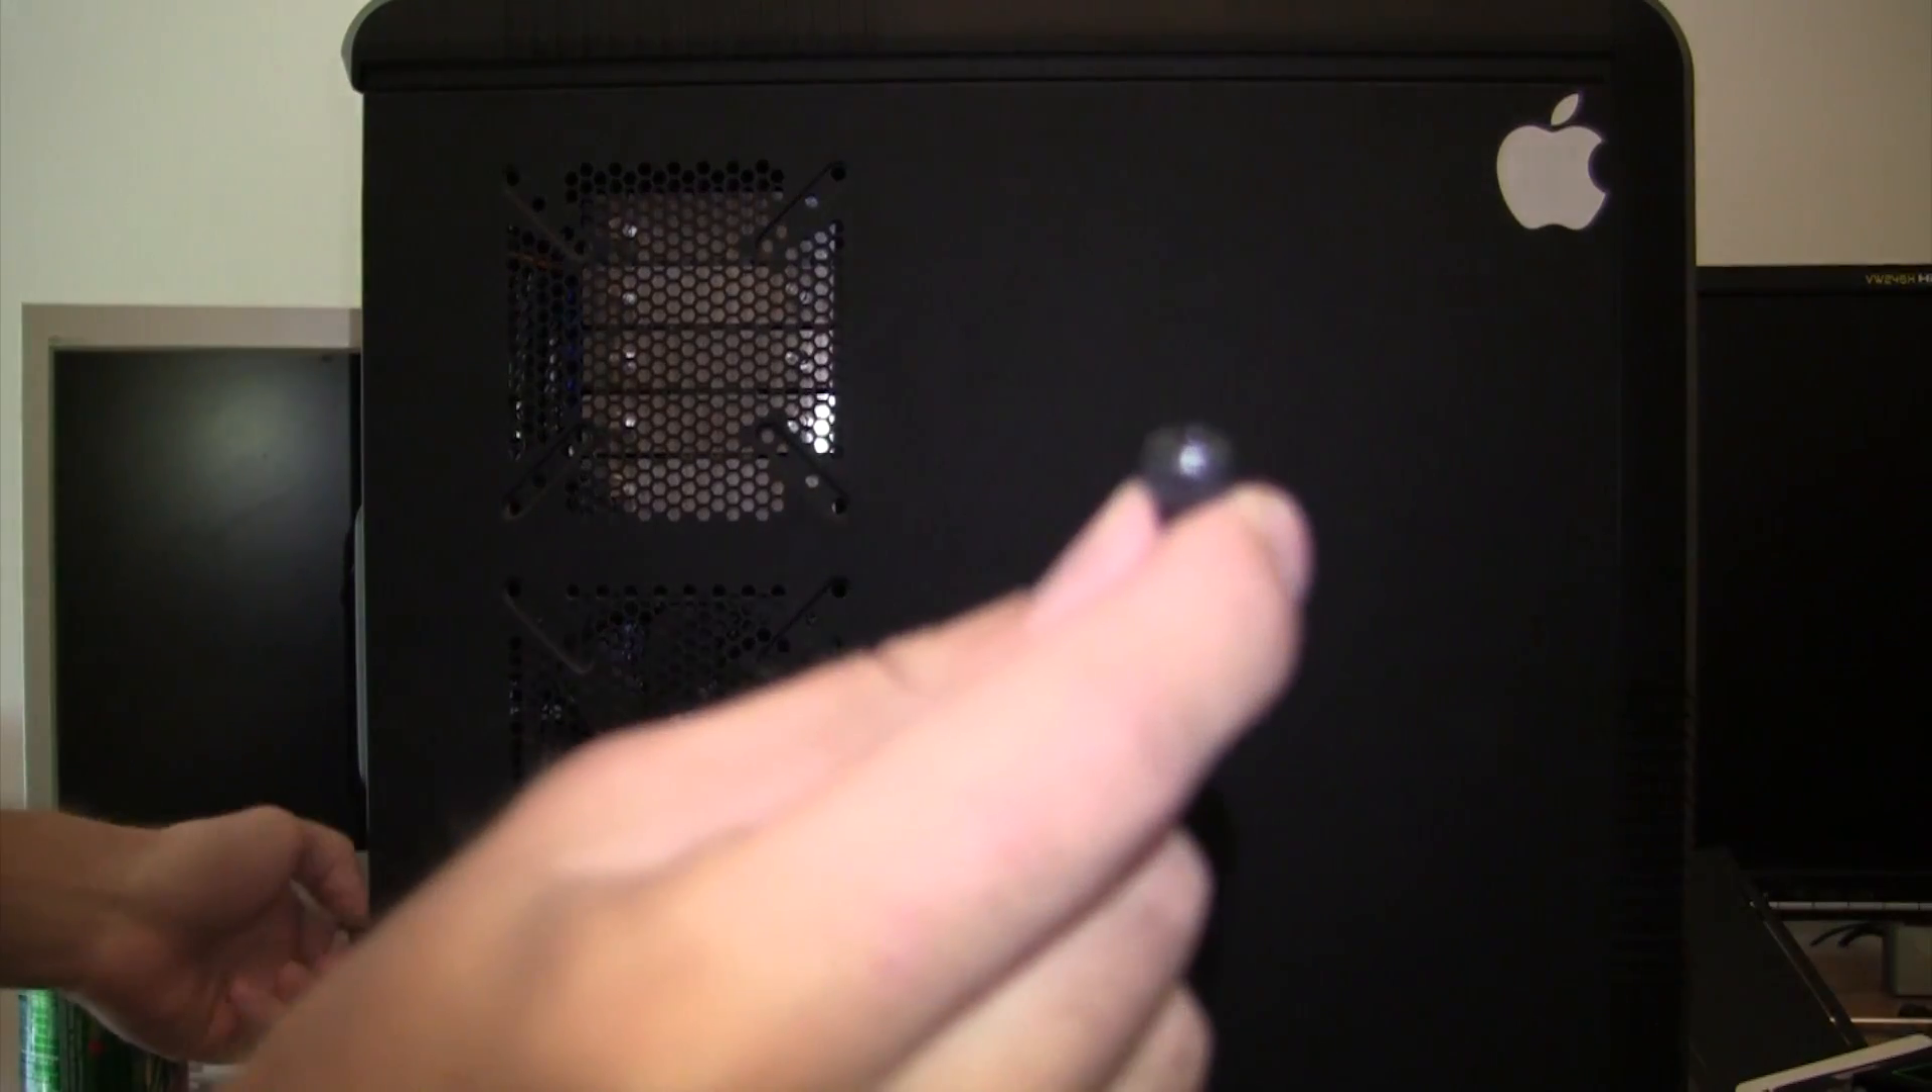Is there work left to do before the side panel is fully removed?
Yes.